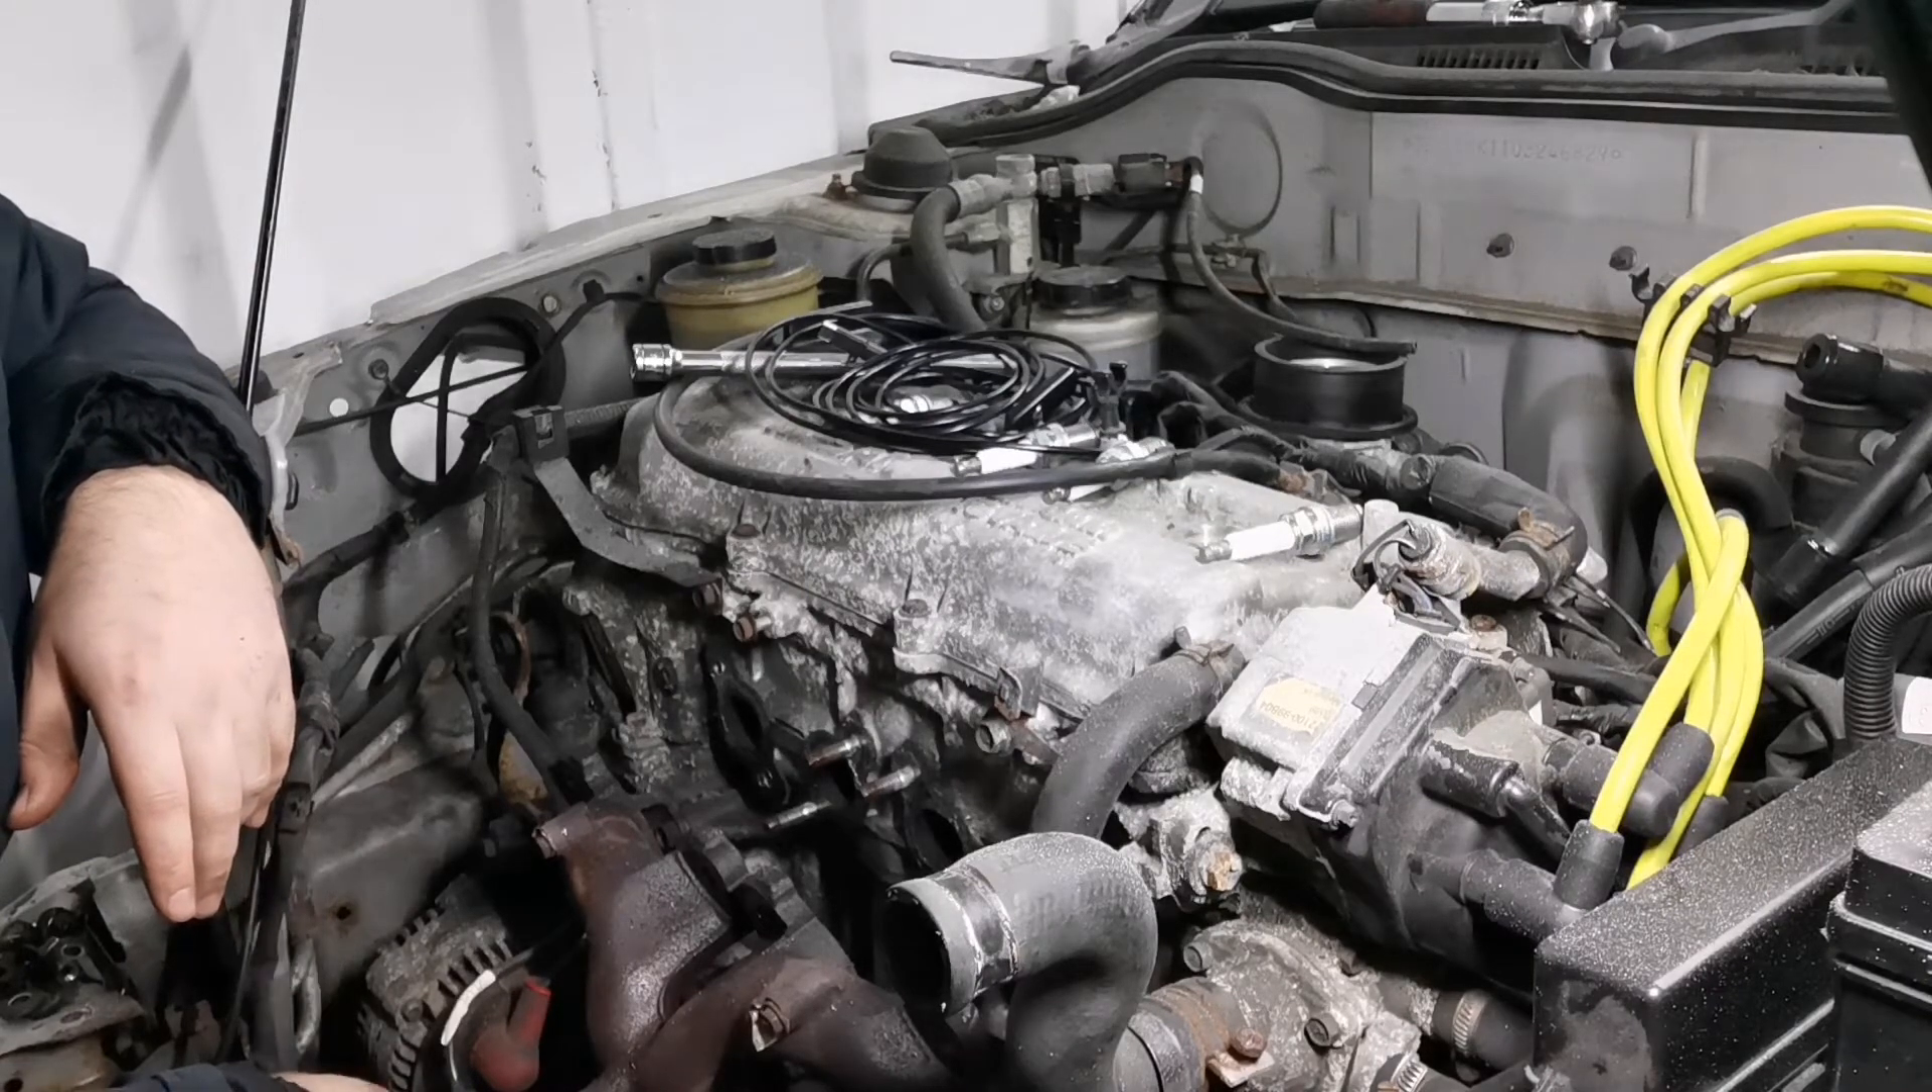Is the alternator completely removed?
No.